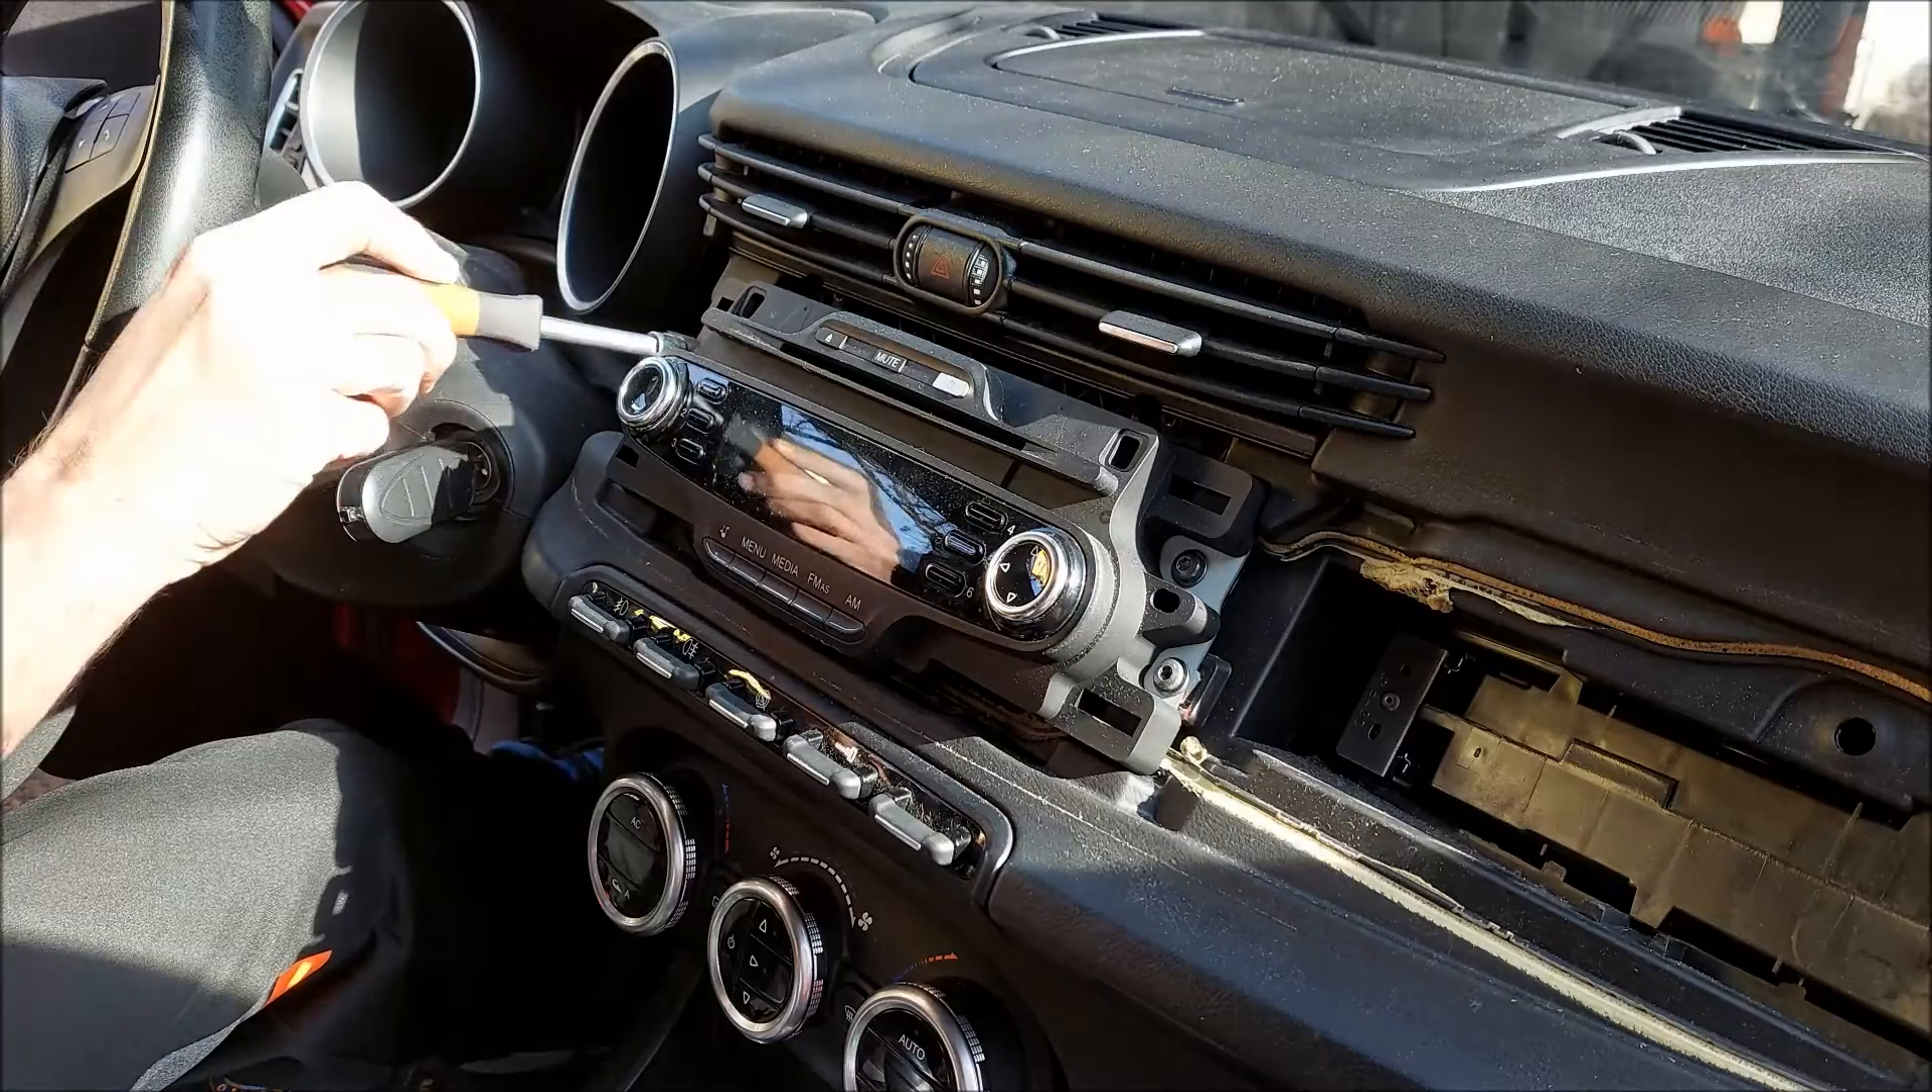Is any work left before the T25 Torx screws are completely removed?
Yes.